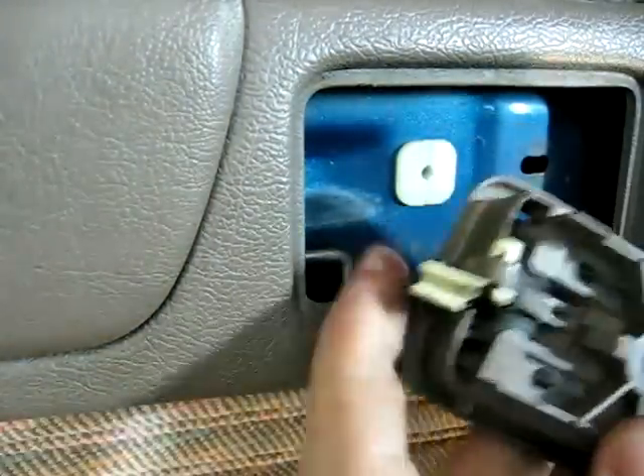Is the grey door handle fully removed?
Yes.